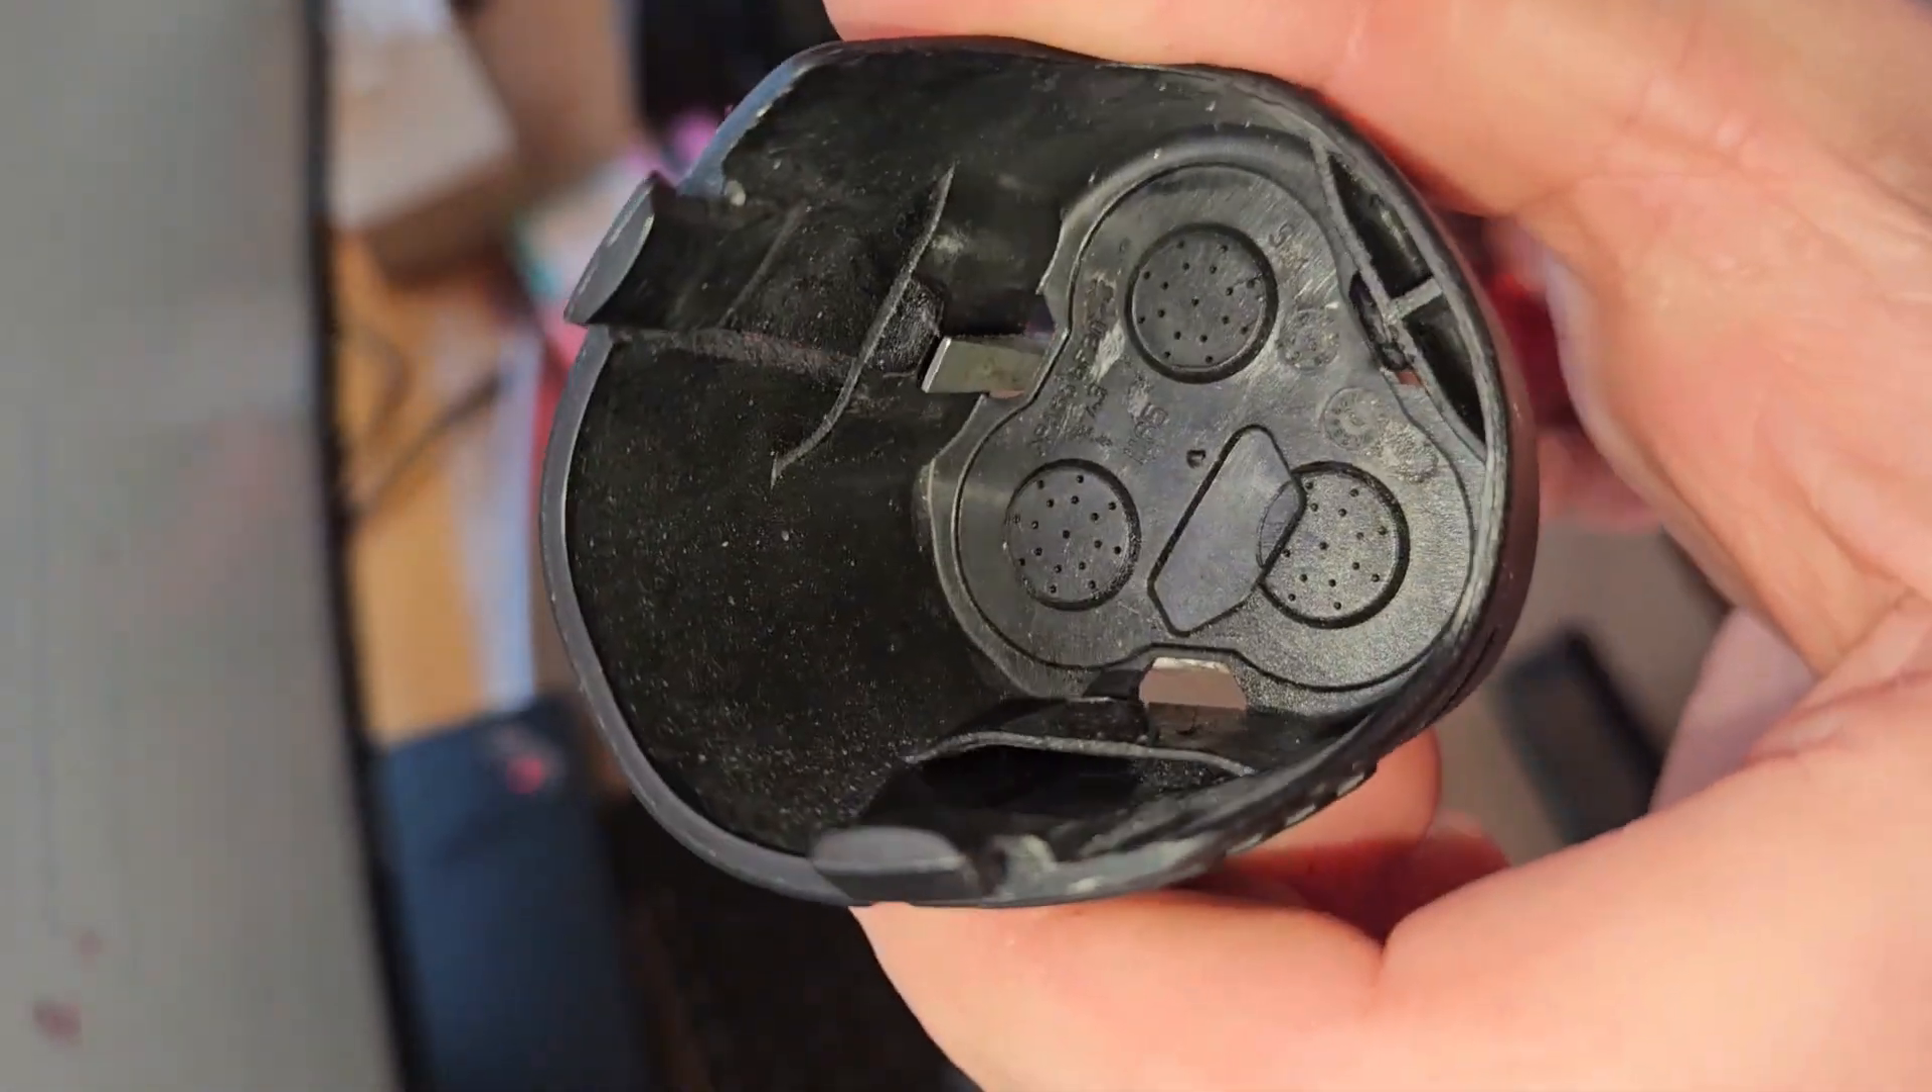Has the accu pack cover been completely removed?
Yes.